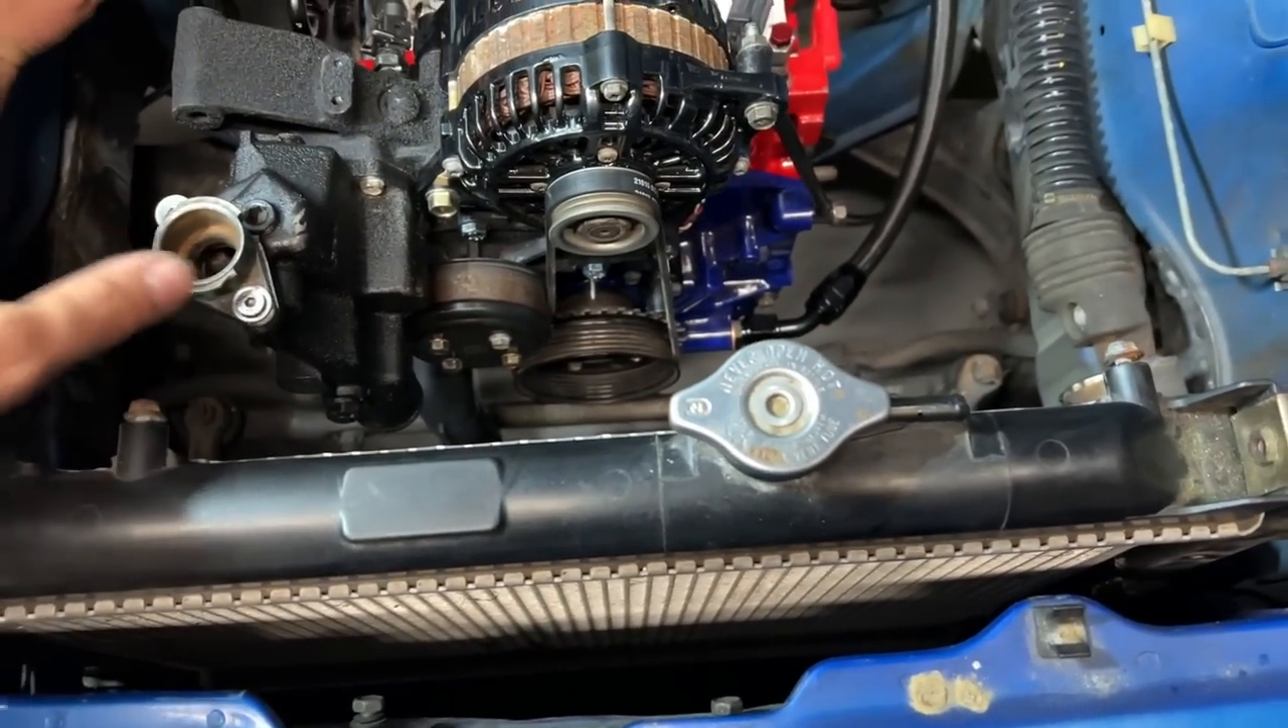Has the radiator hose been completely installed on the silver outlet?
No.